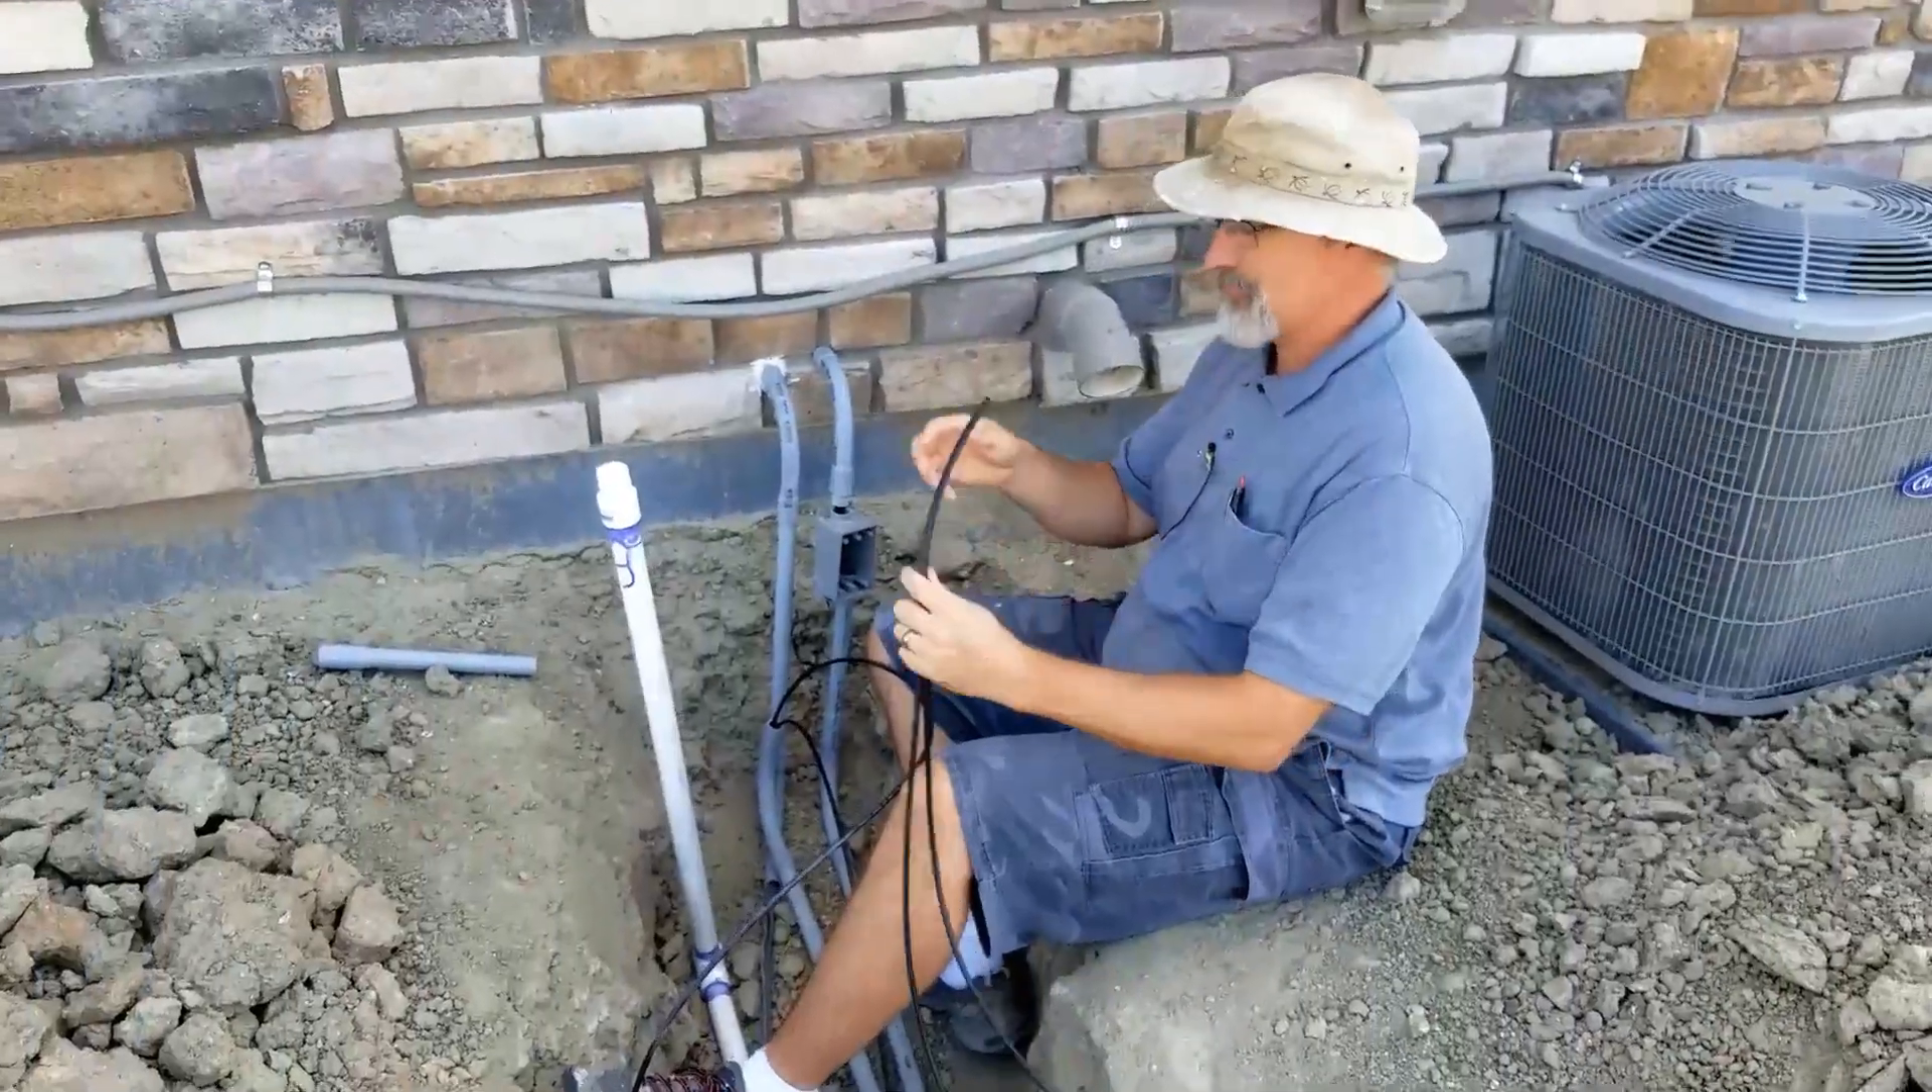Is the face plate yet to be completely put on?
Yes.